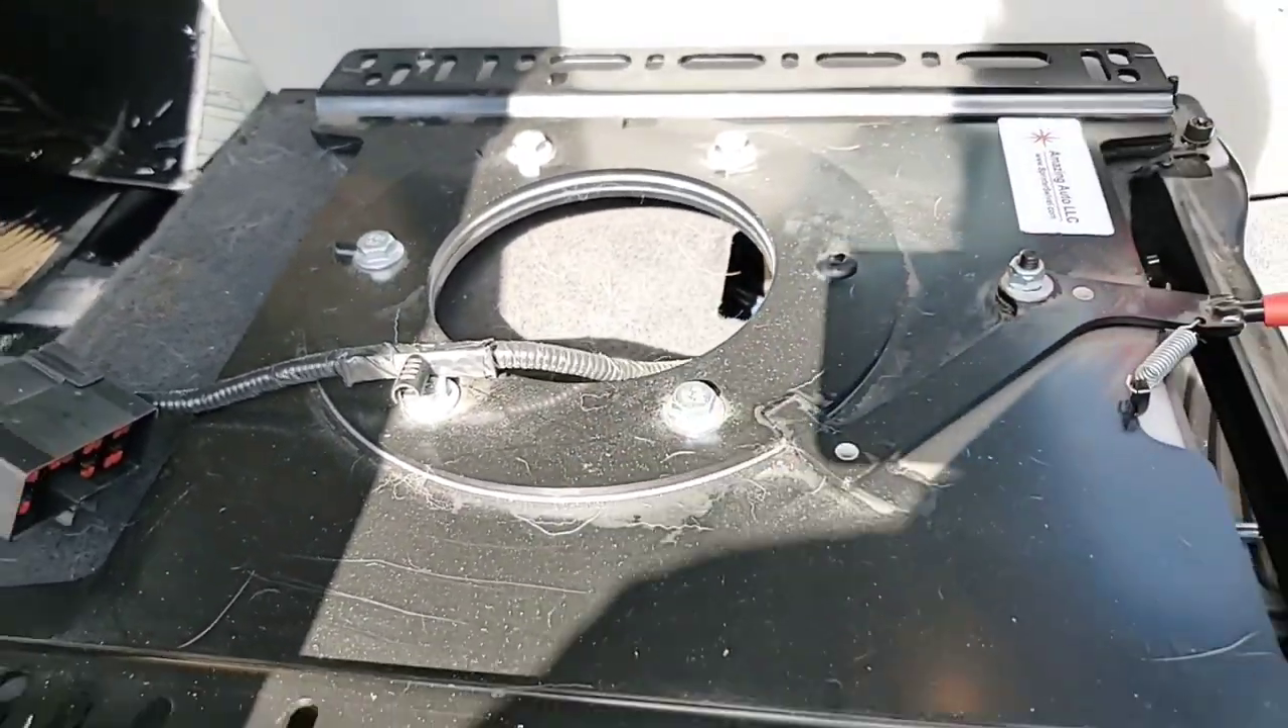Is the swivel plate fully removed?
No.